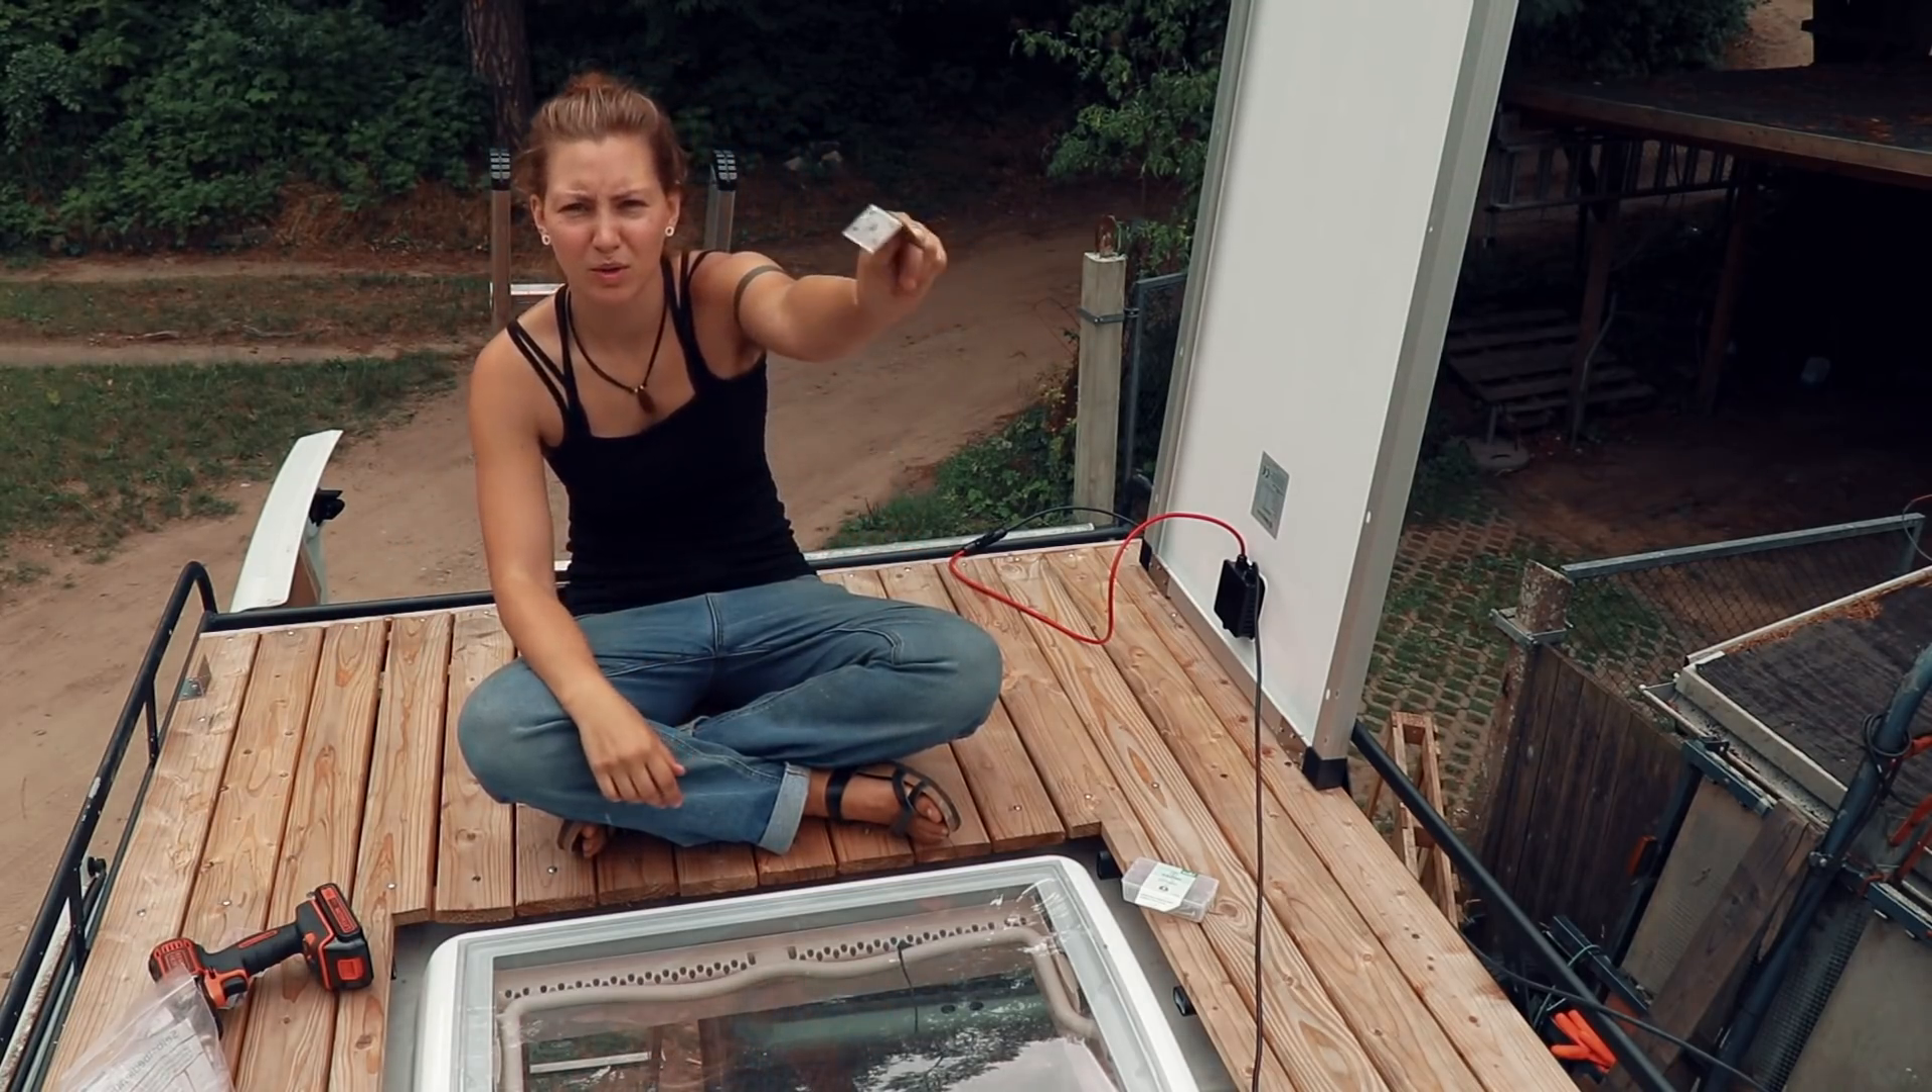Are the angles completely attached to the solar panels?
No.